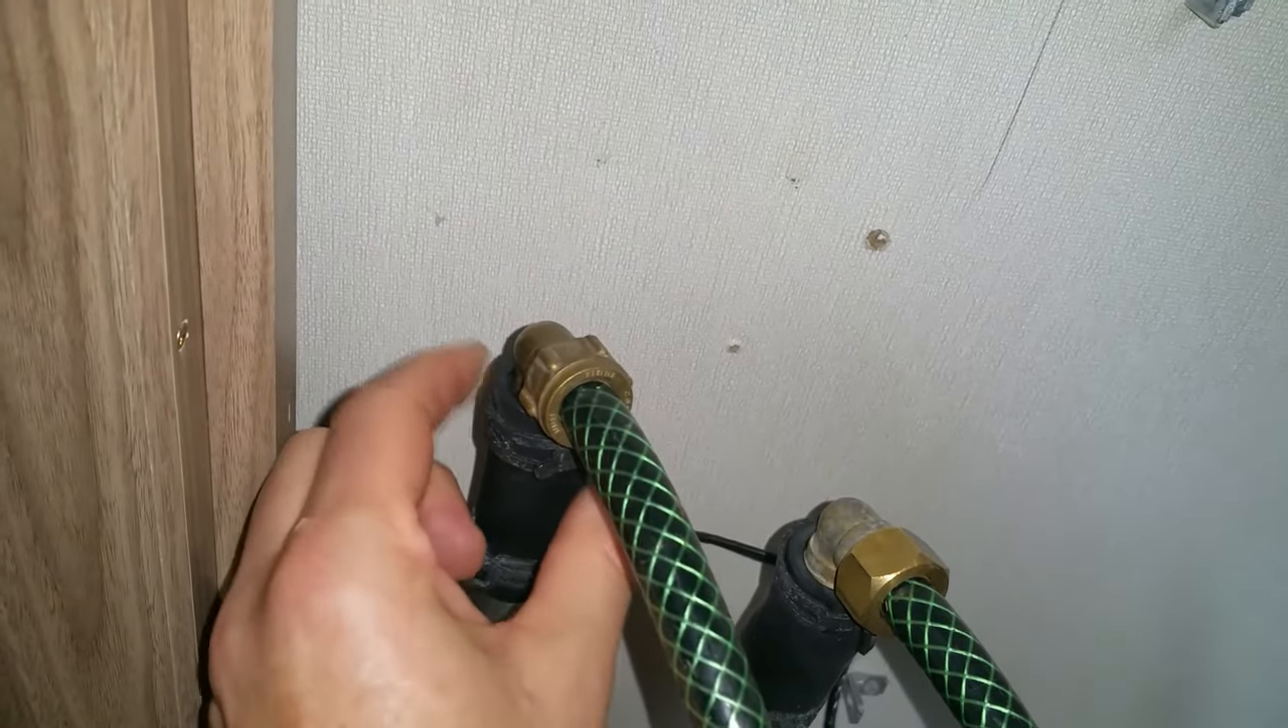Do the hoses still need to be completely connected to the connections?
No.